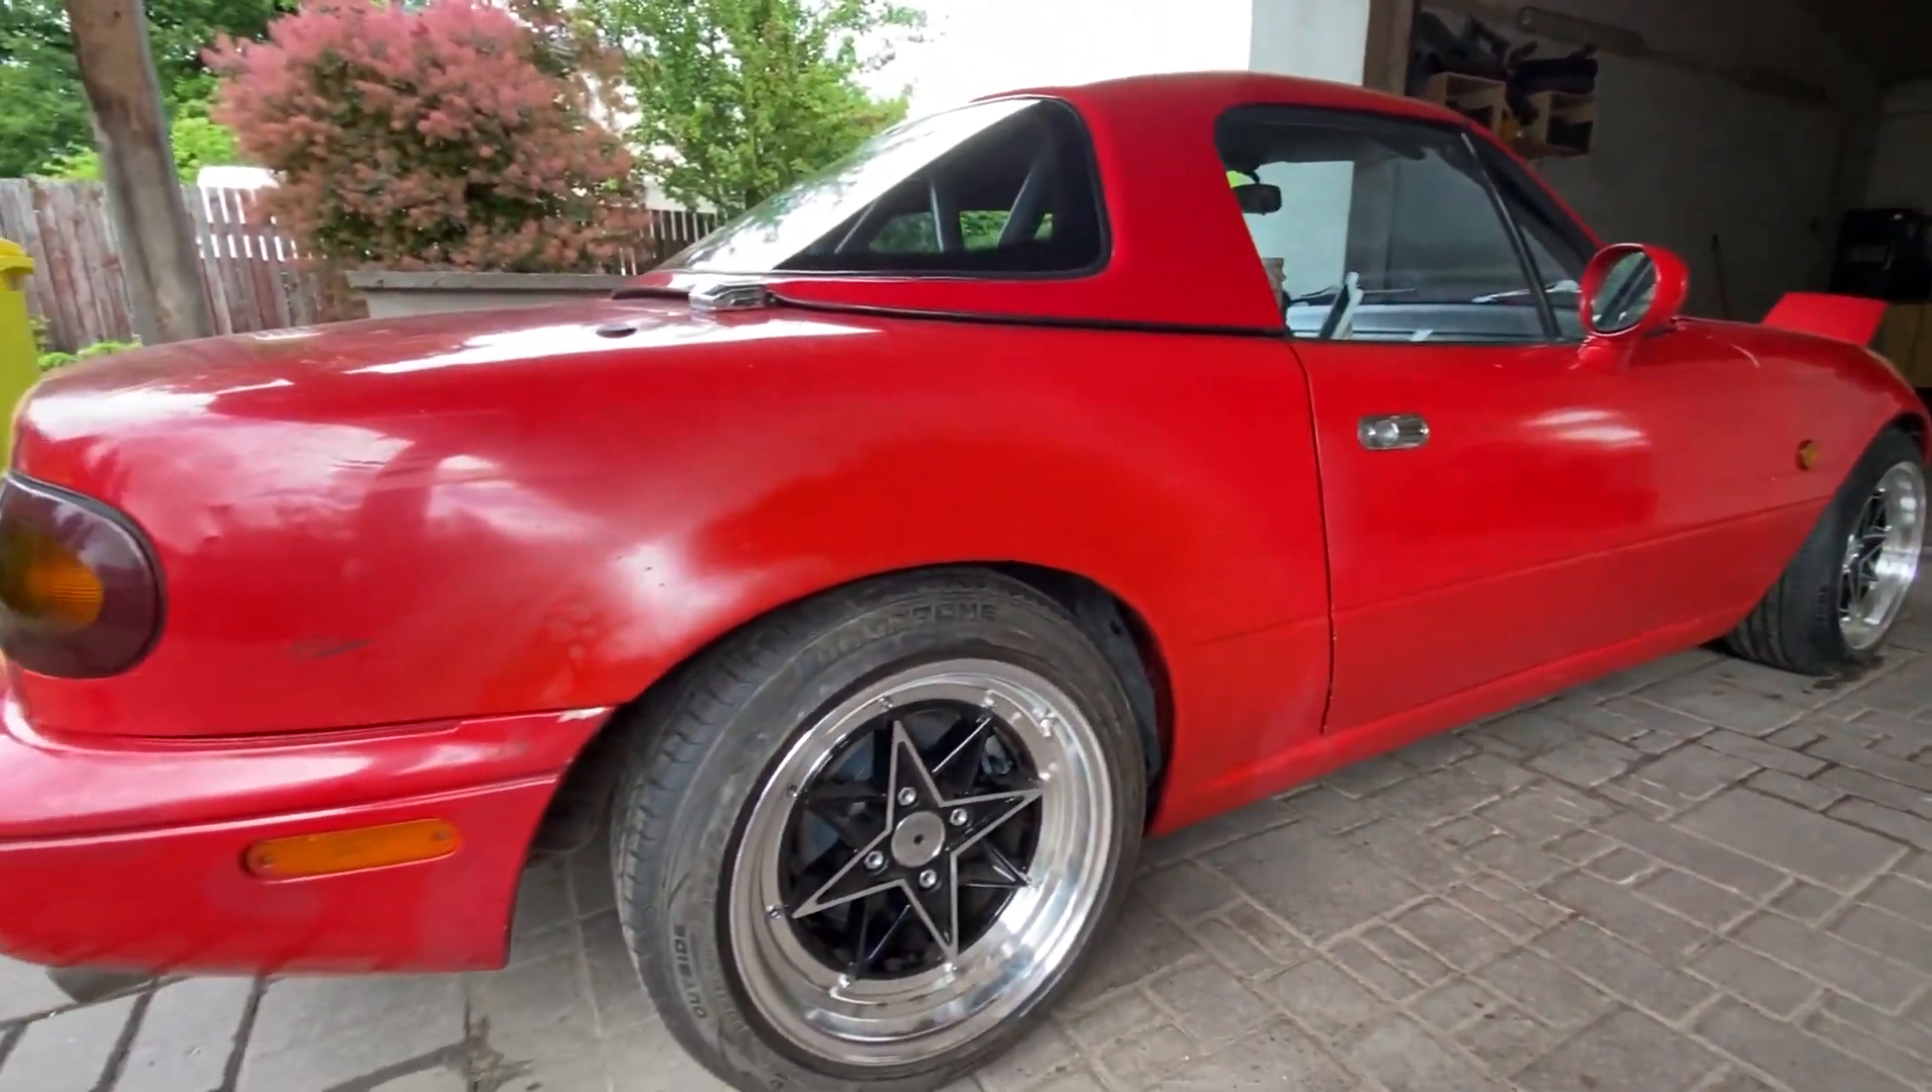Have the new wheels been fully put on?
Yes.